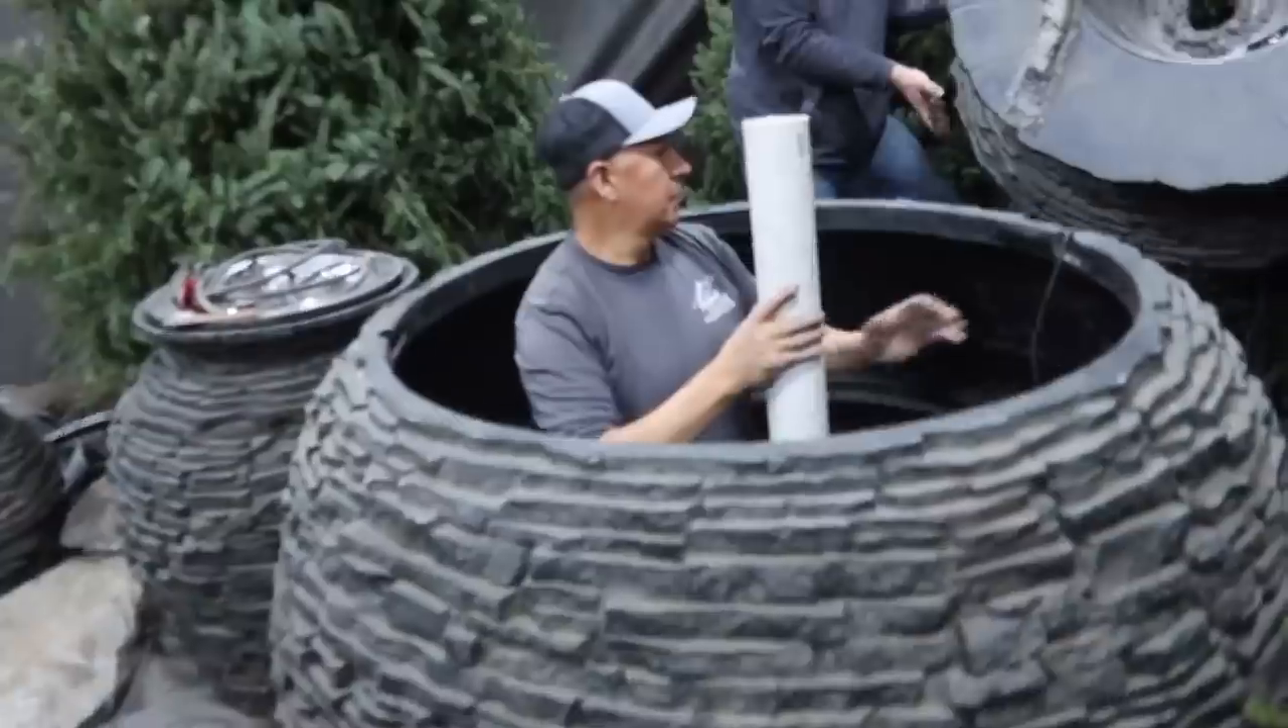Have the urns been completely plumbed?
No.